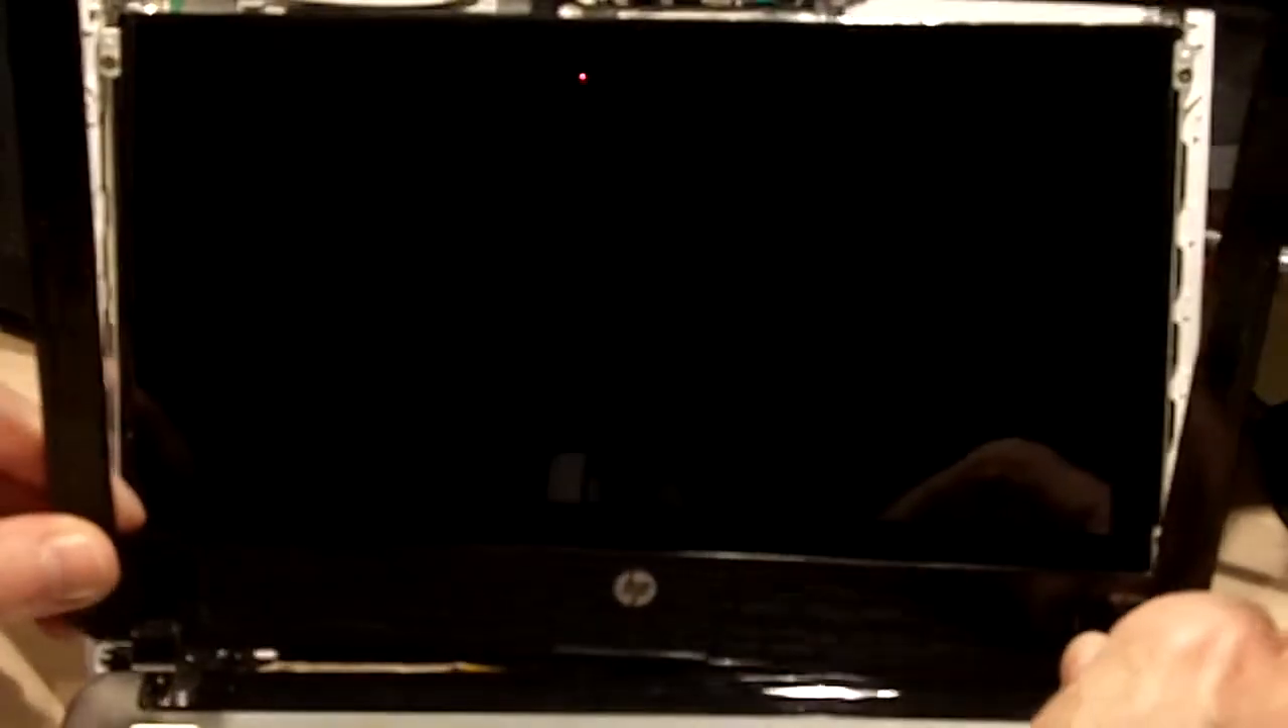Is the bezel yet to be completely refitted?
Yes.